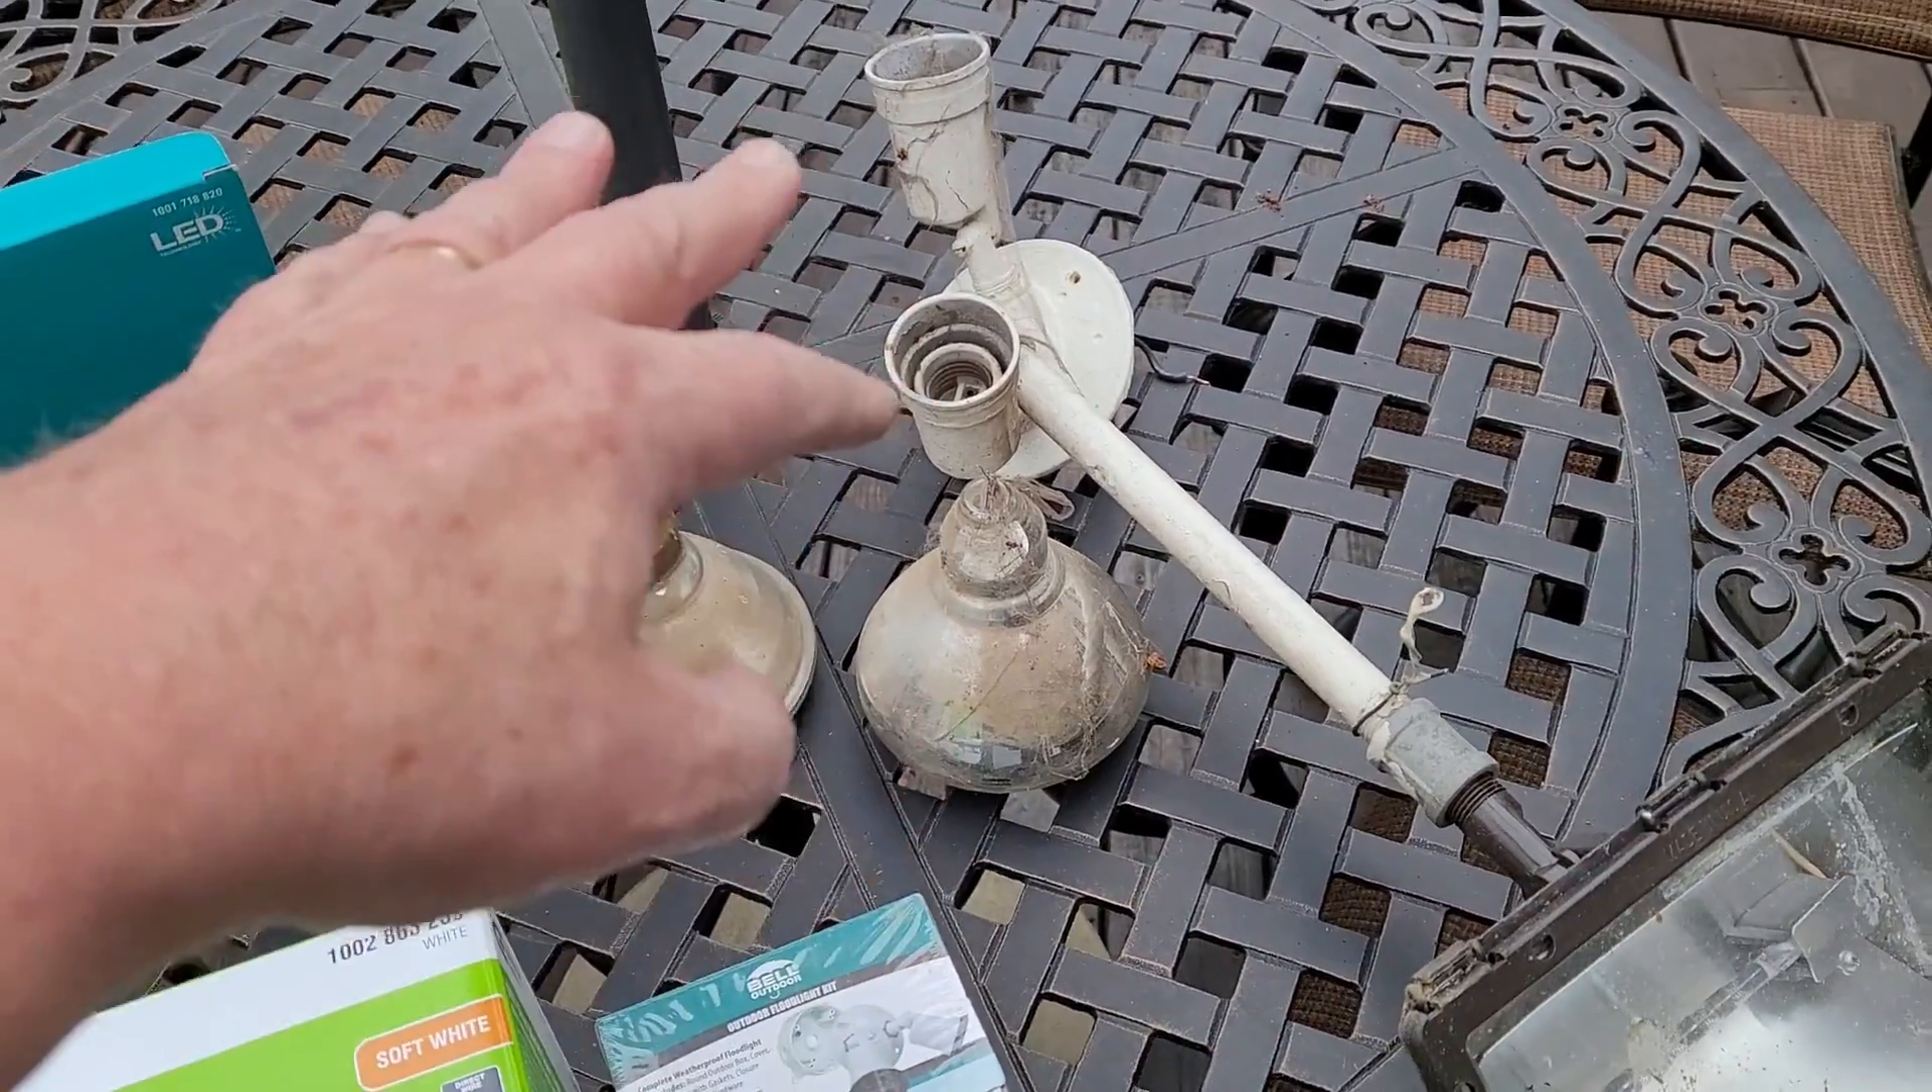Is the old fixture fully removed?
Yes.